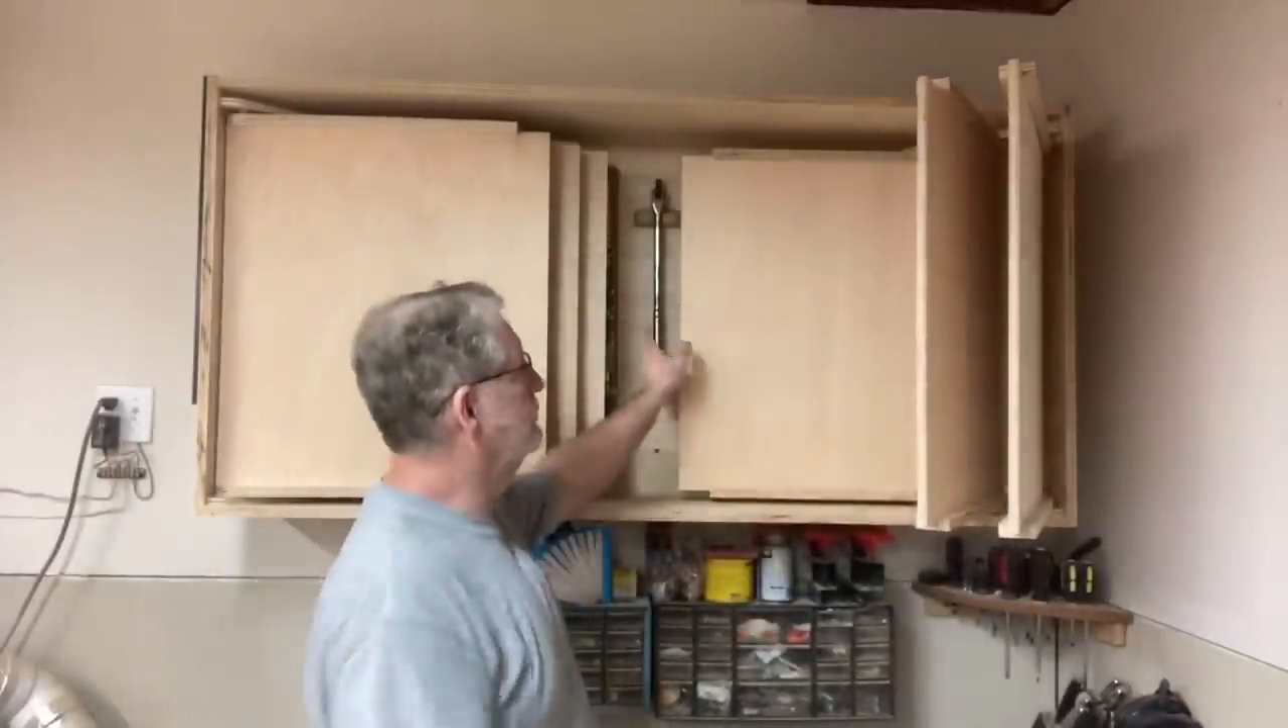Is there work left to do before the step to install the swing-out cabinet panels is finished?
No.